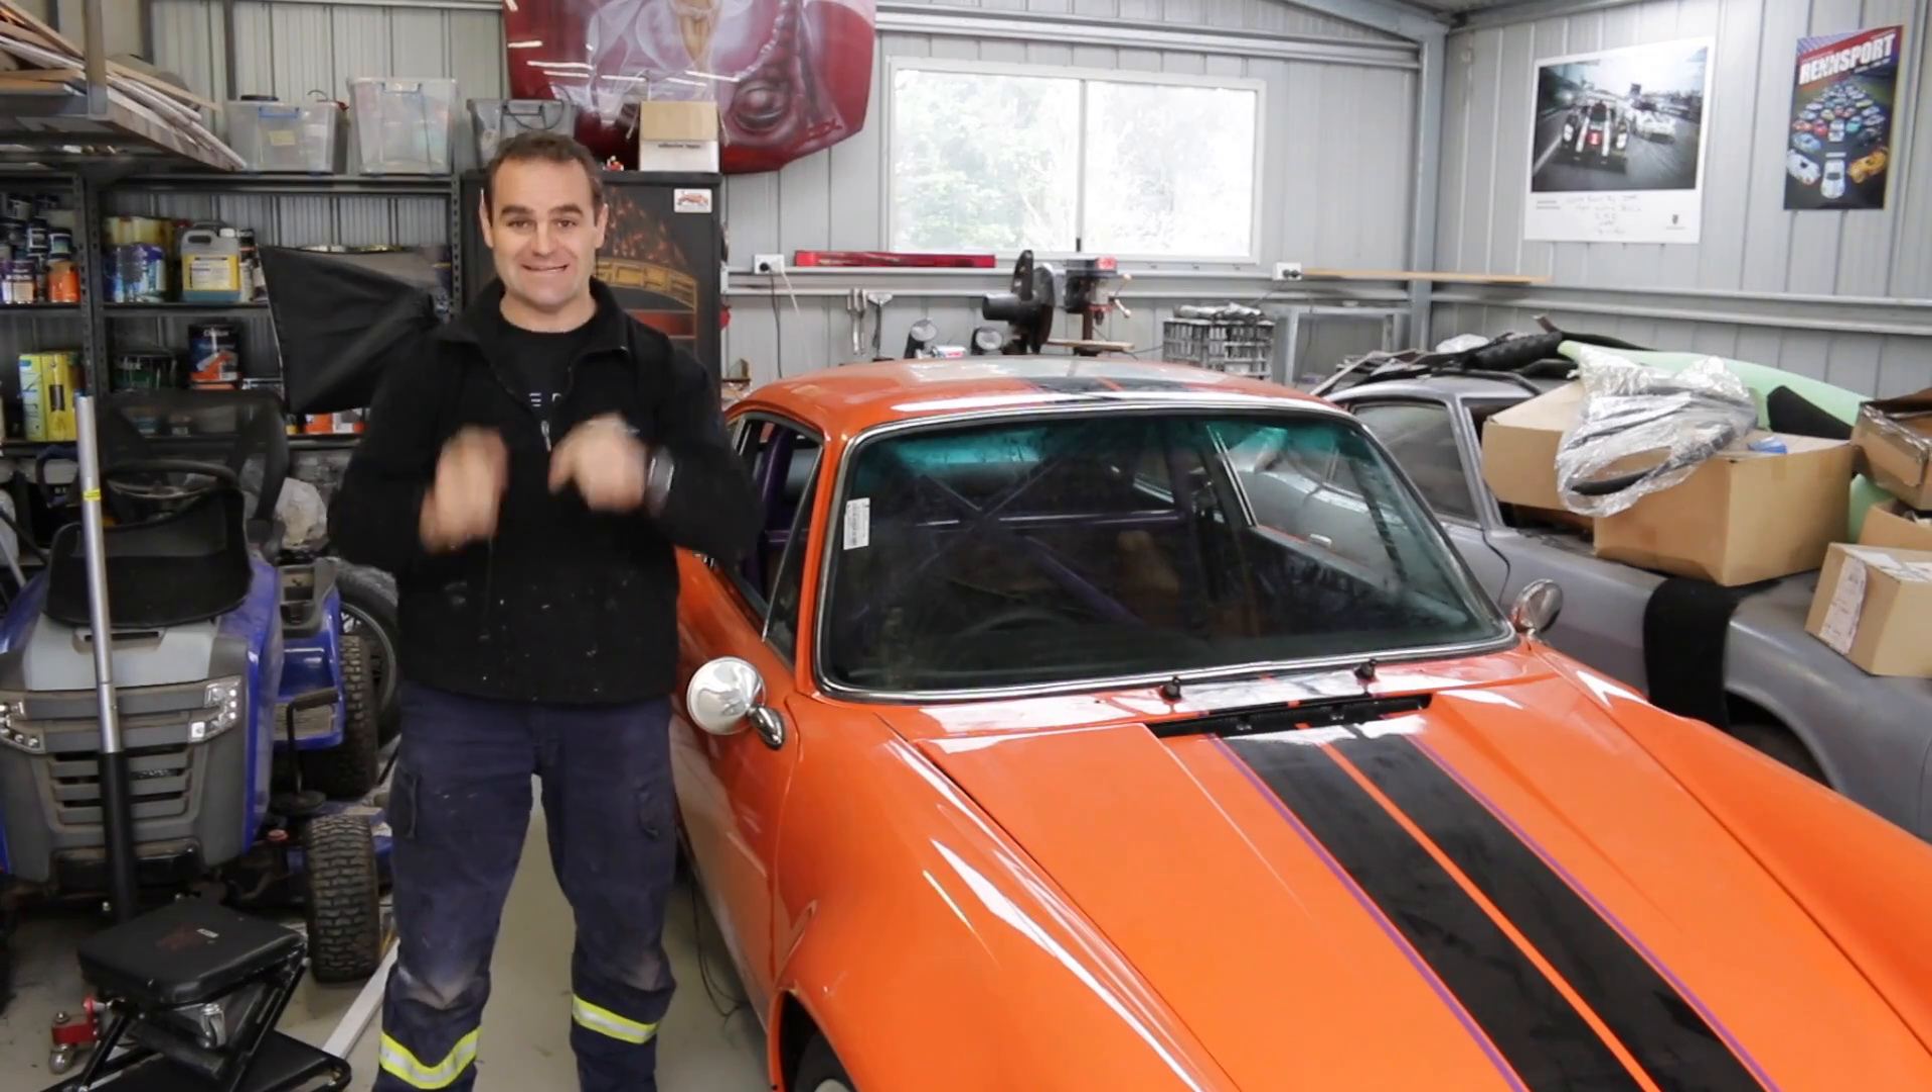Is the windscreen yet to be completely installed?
No.